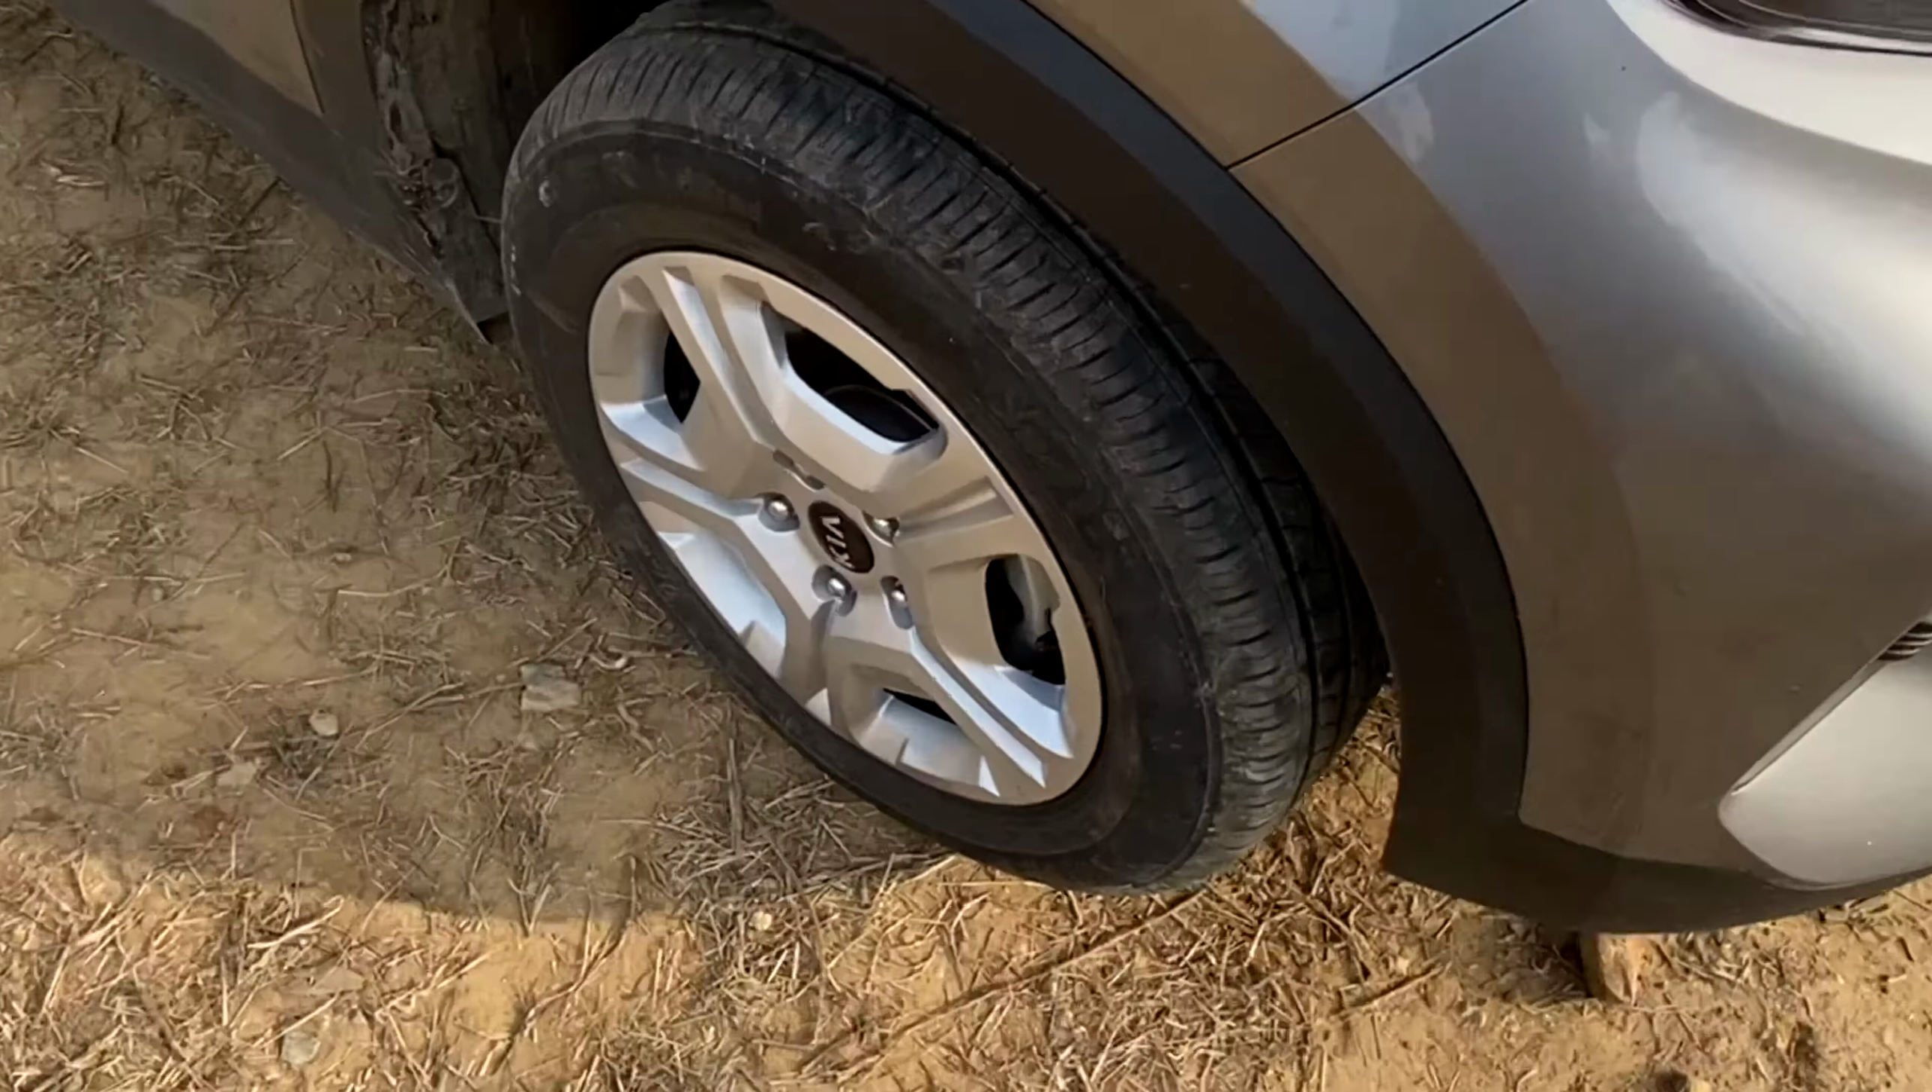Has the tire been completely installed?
Yes.